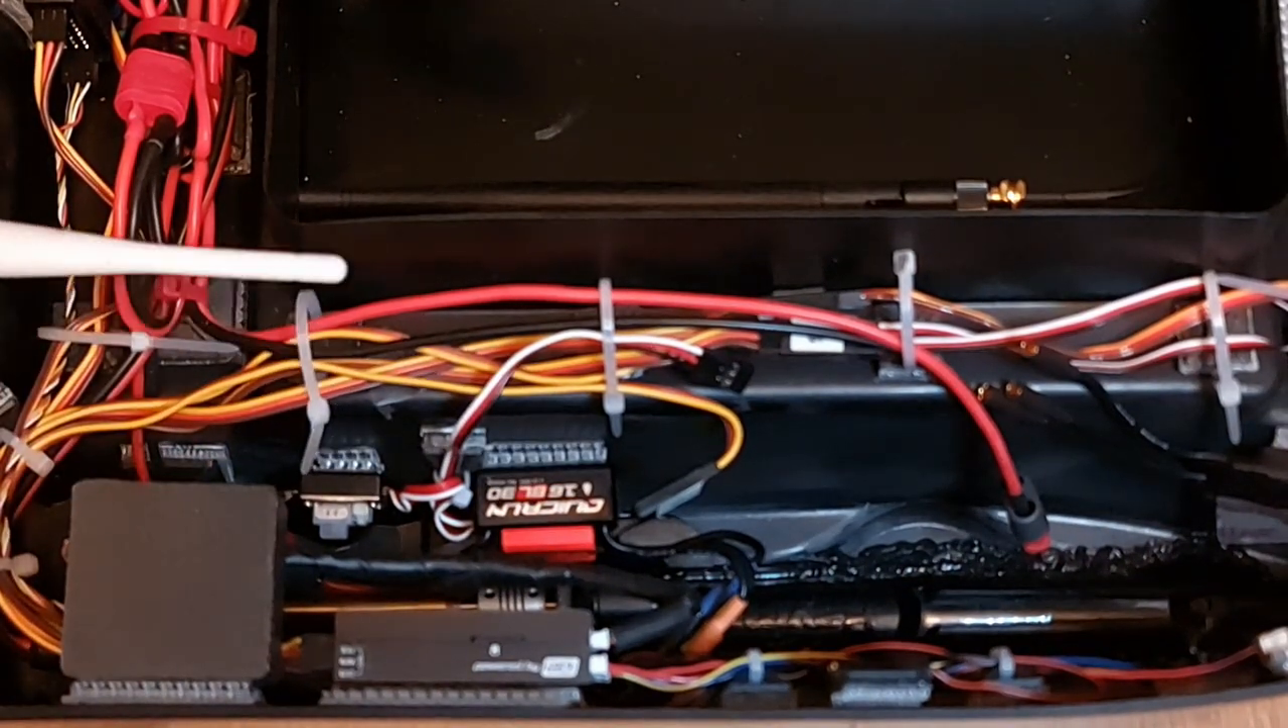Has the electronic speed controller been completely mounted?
Yes.